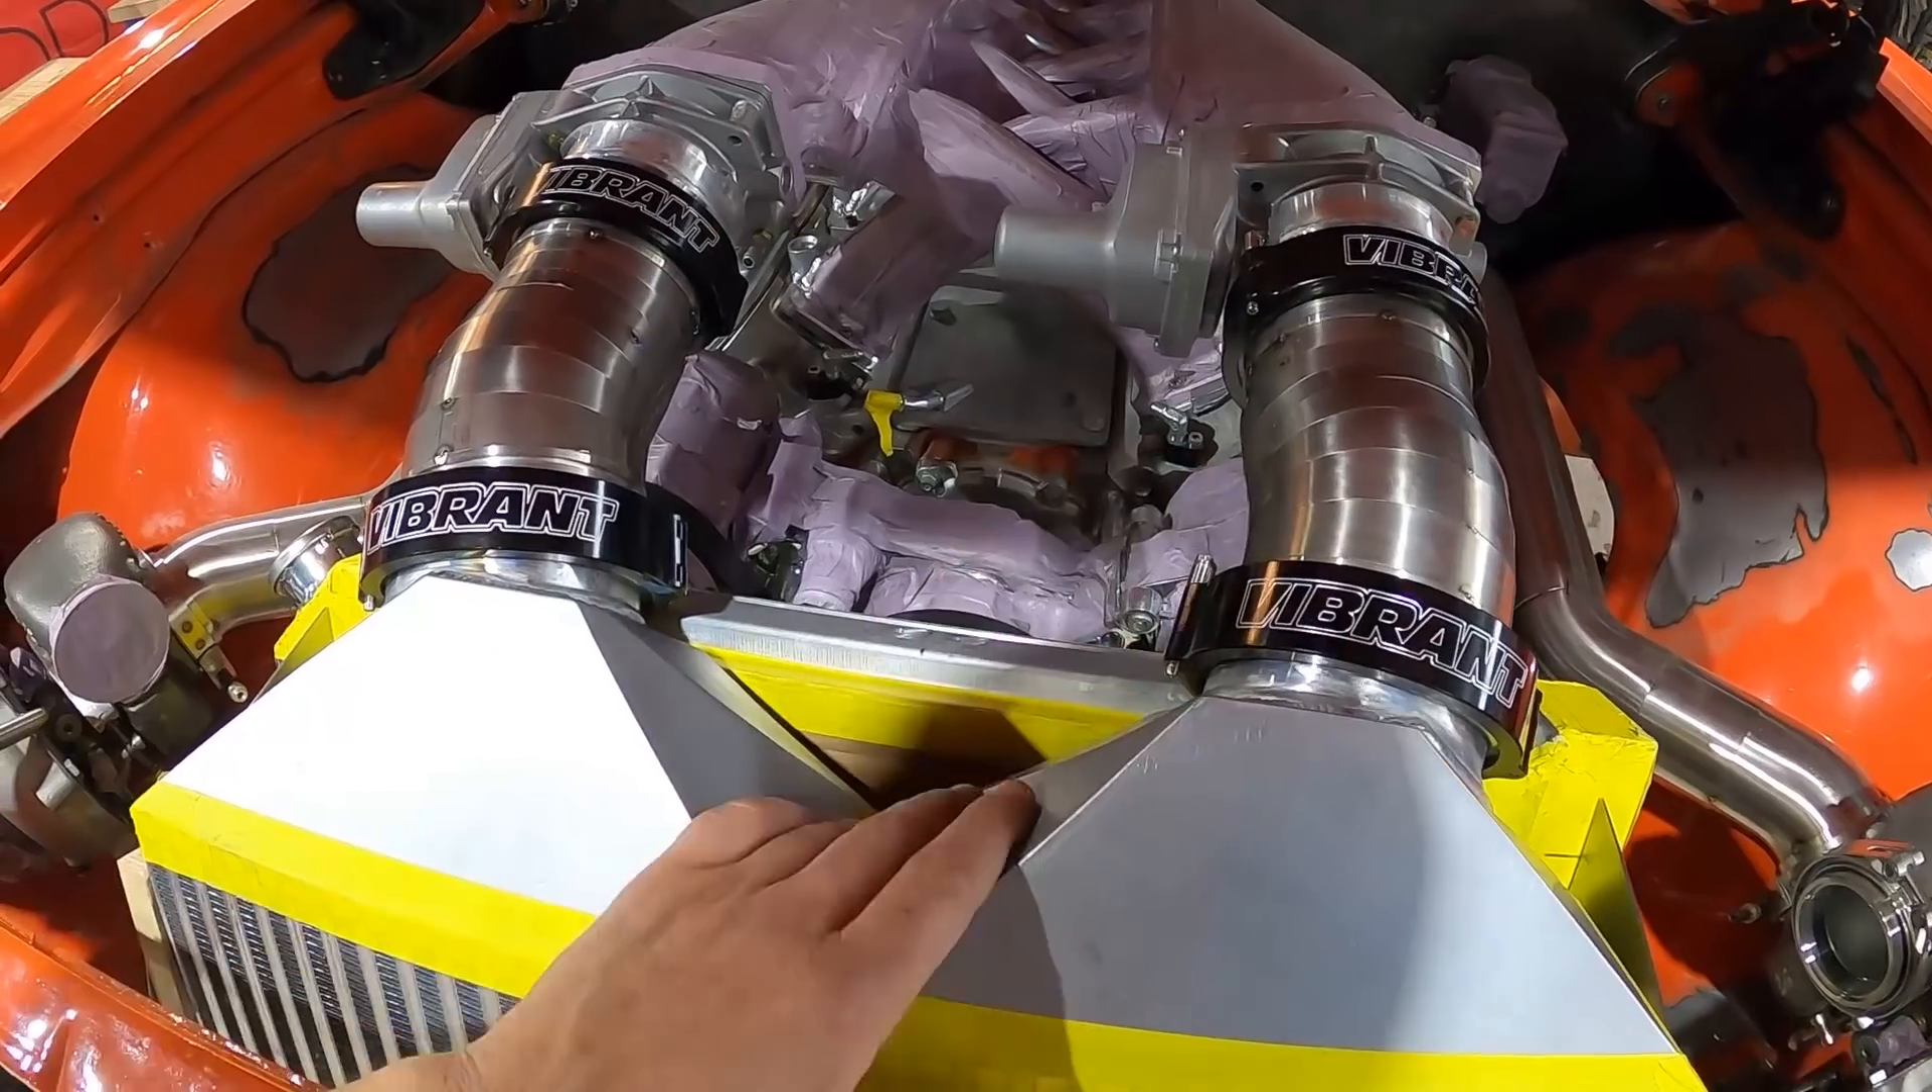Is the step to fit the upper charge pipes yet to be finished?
No.